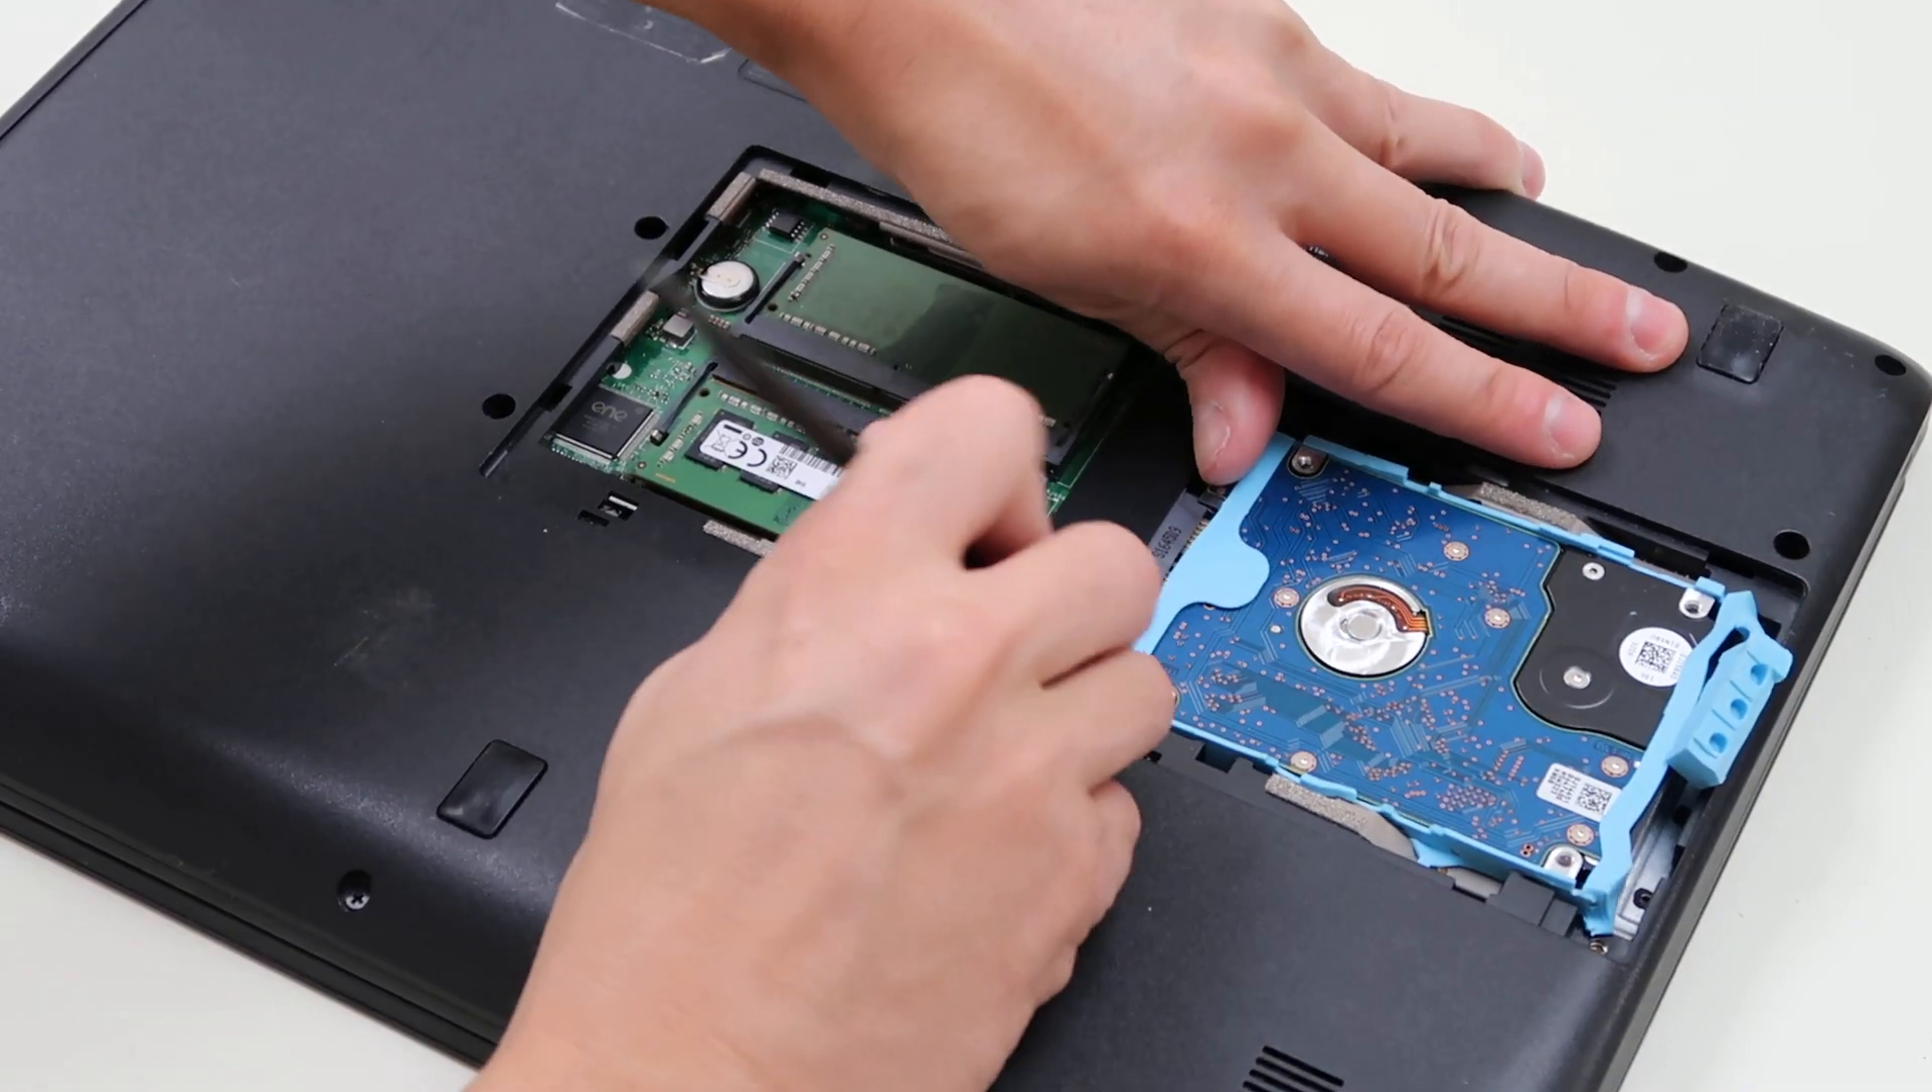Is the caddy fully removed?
No.